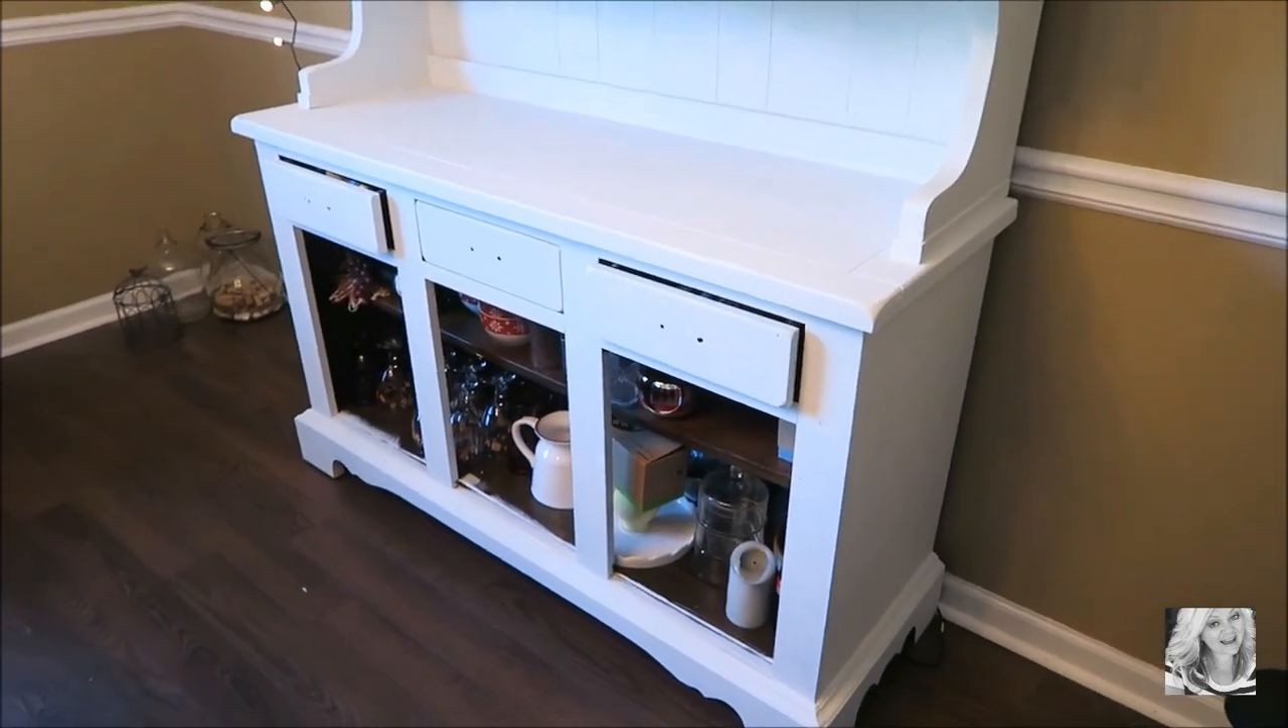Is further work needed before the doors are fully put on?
Yes.